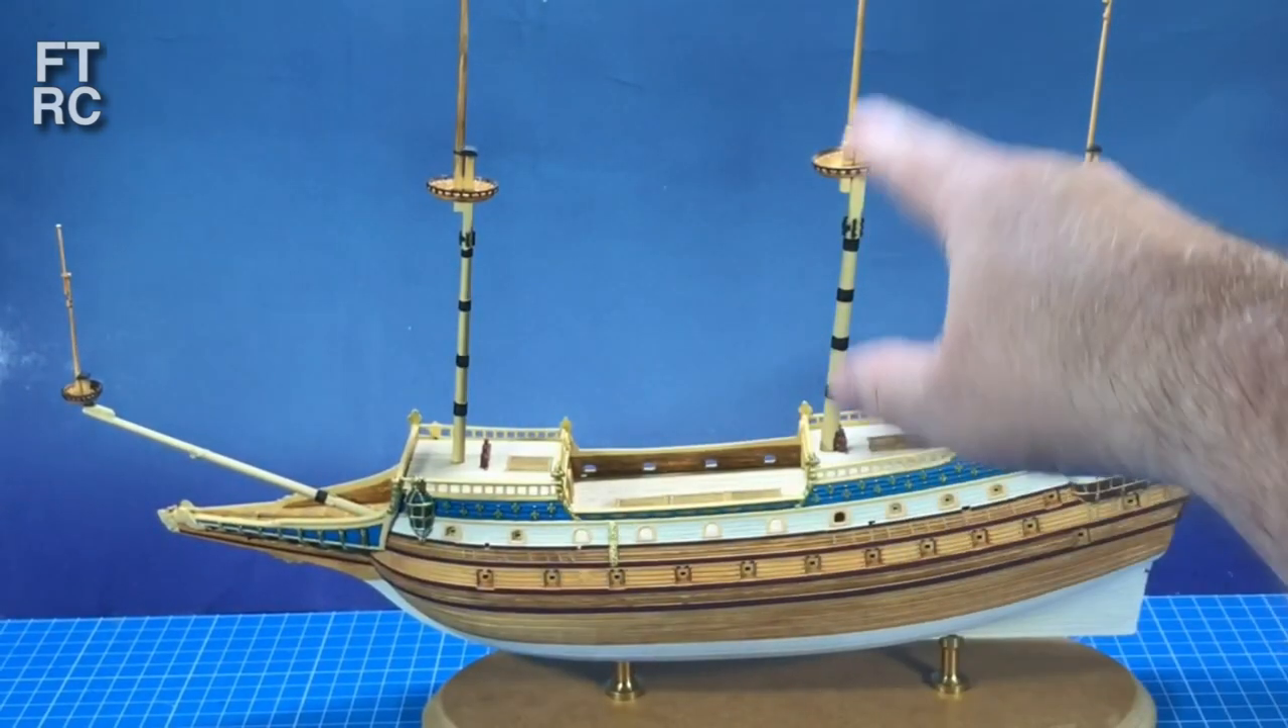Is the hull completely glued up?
Yes.